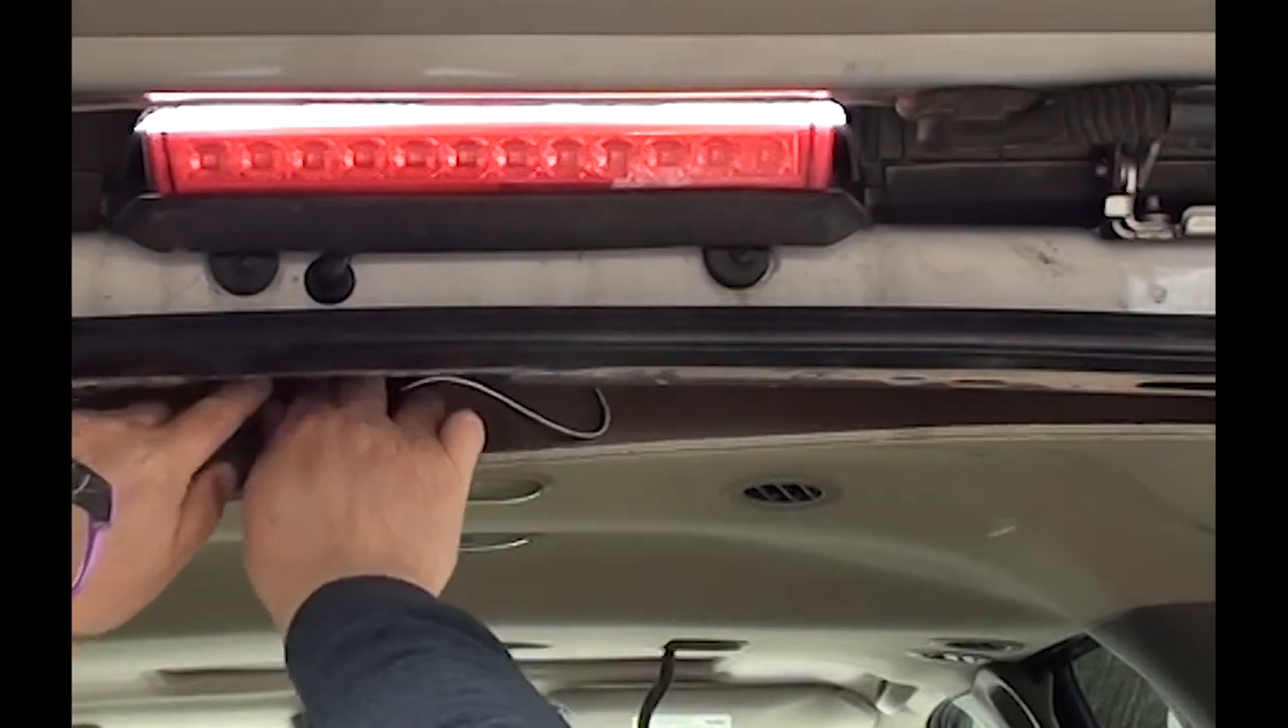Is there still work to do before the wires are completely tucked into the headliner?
Yes.